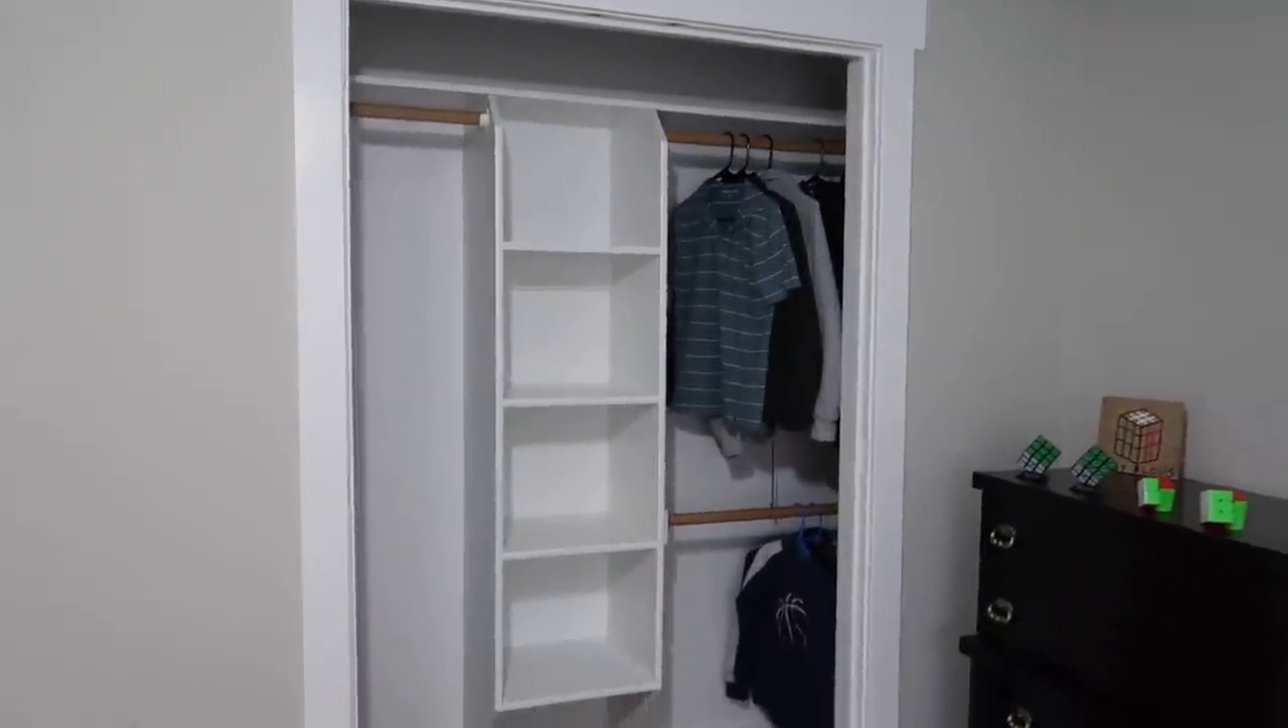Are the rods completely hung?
Yes.